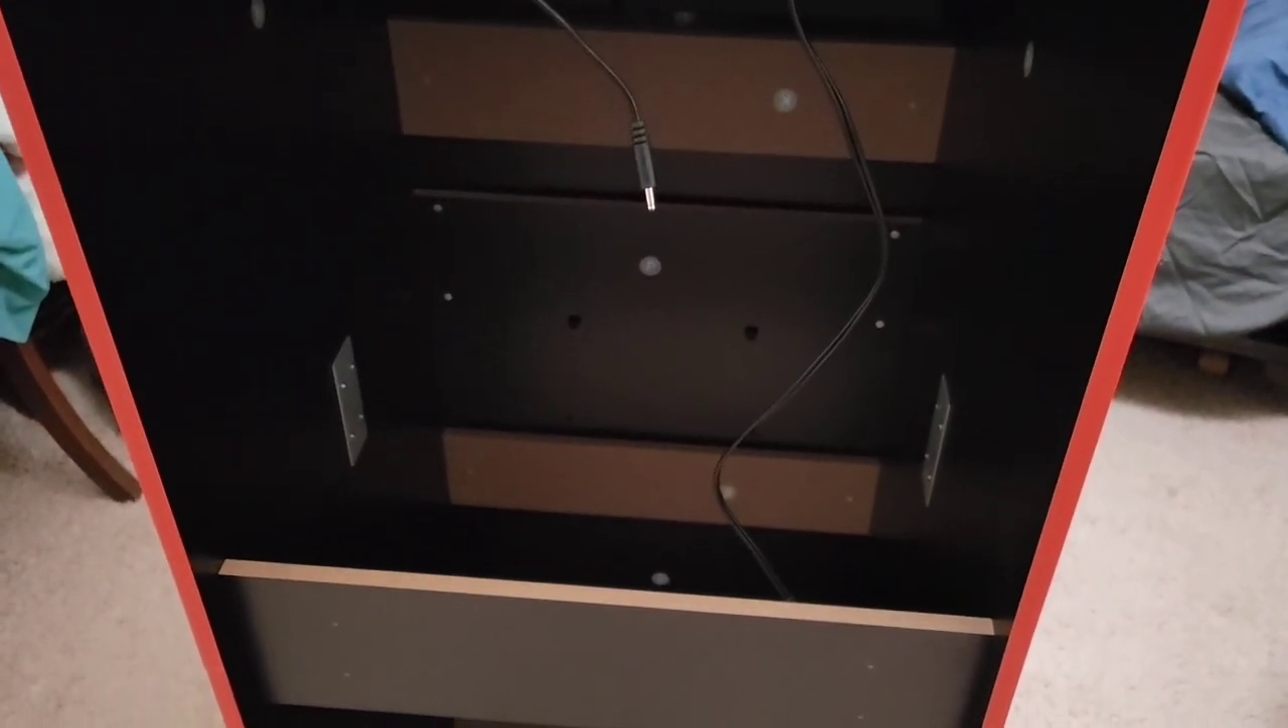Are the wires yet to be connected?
Yes.